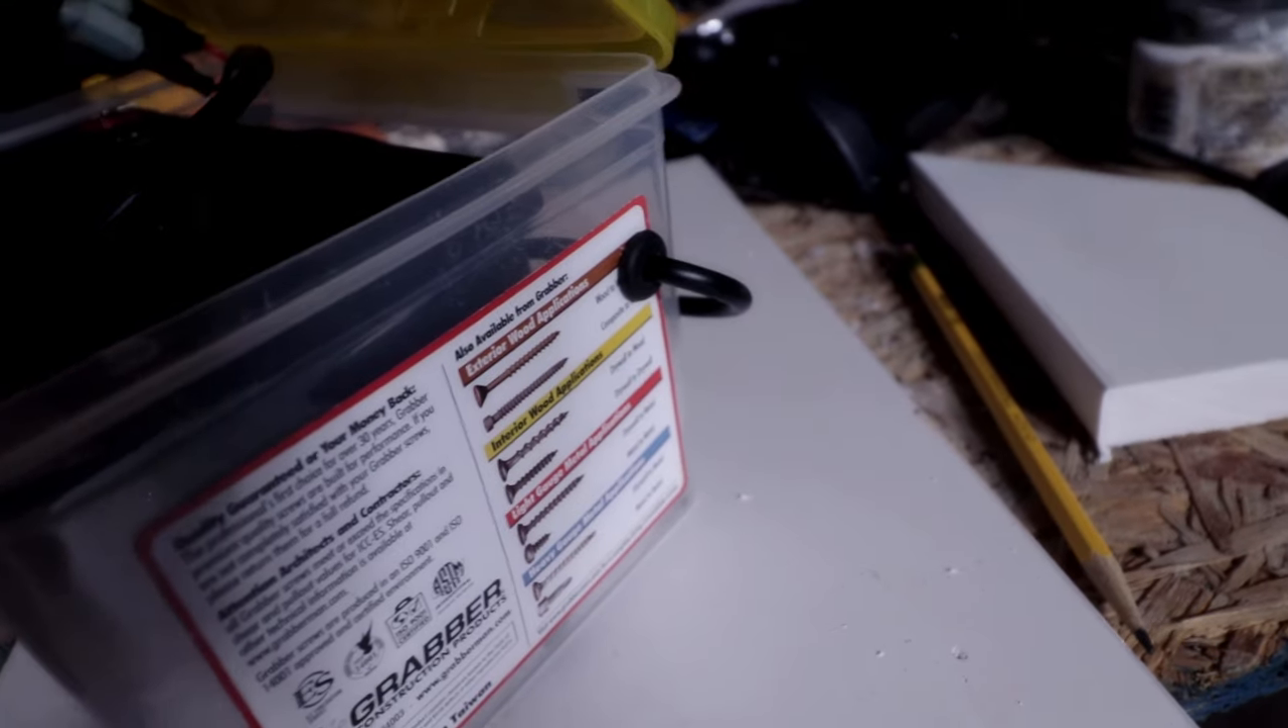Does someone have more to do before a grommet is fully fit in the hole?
No.